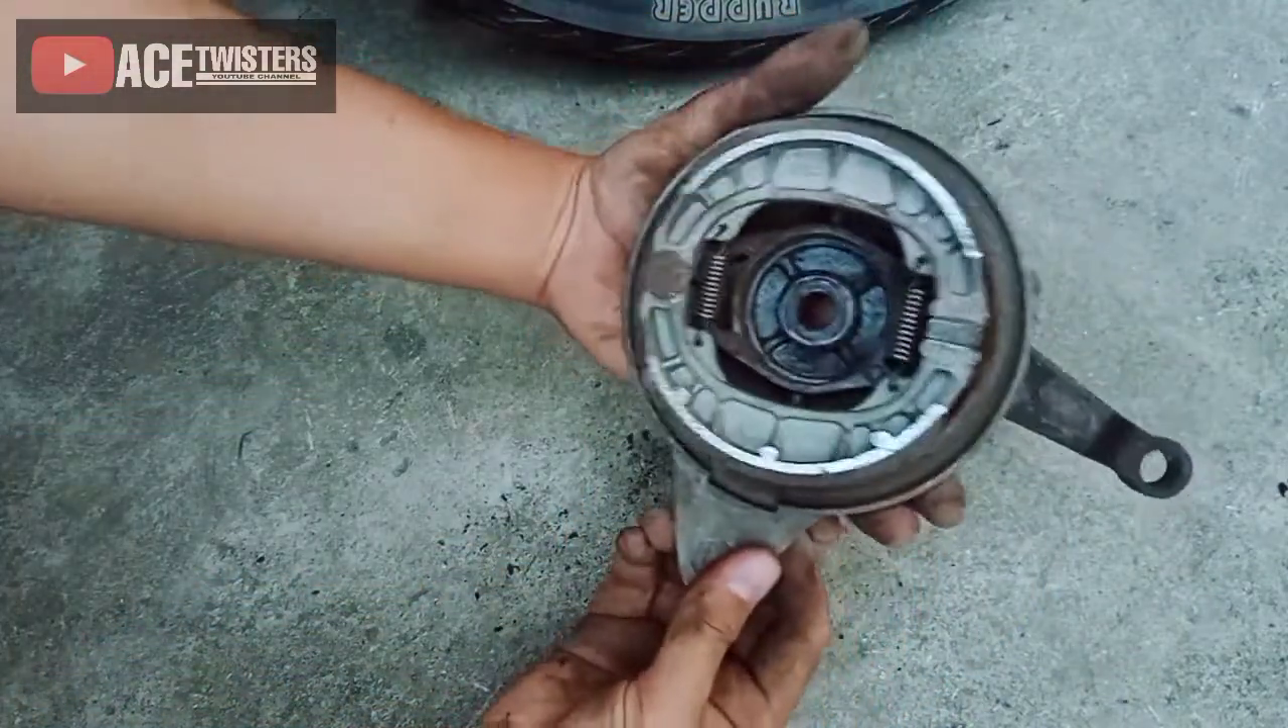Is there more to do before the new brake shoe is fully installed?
No.